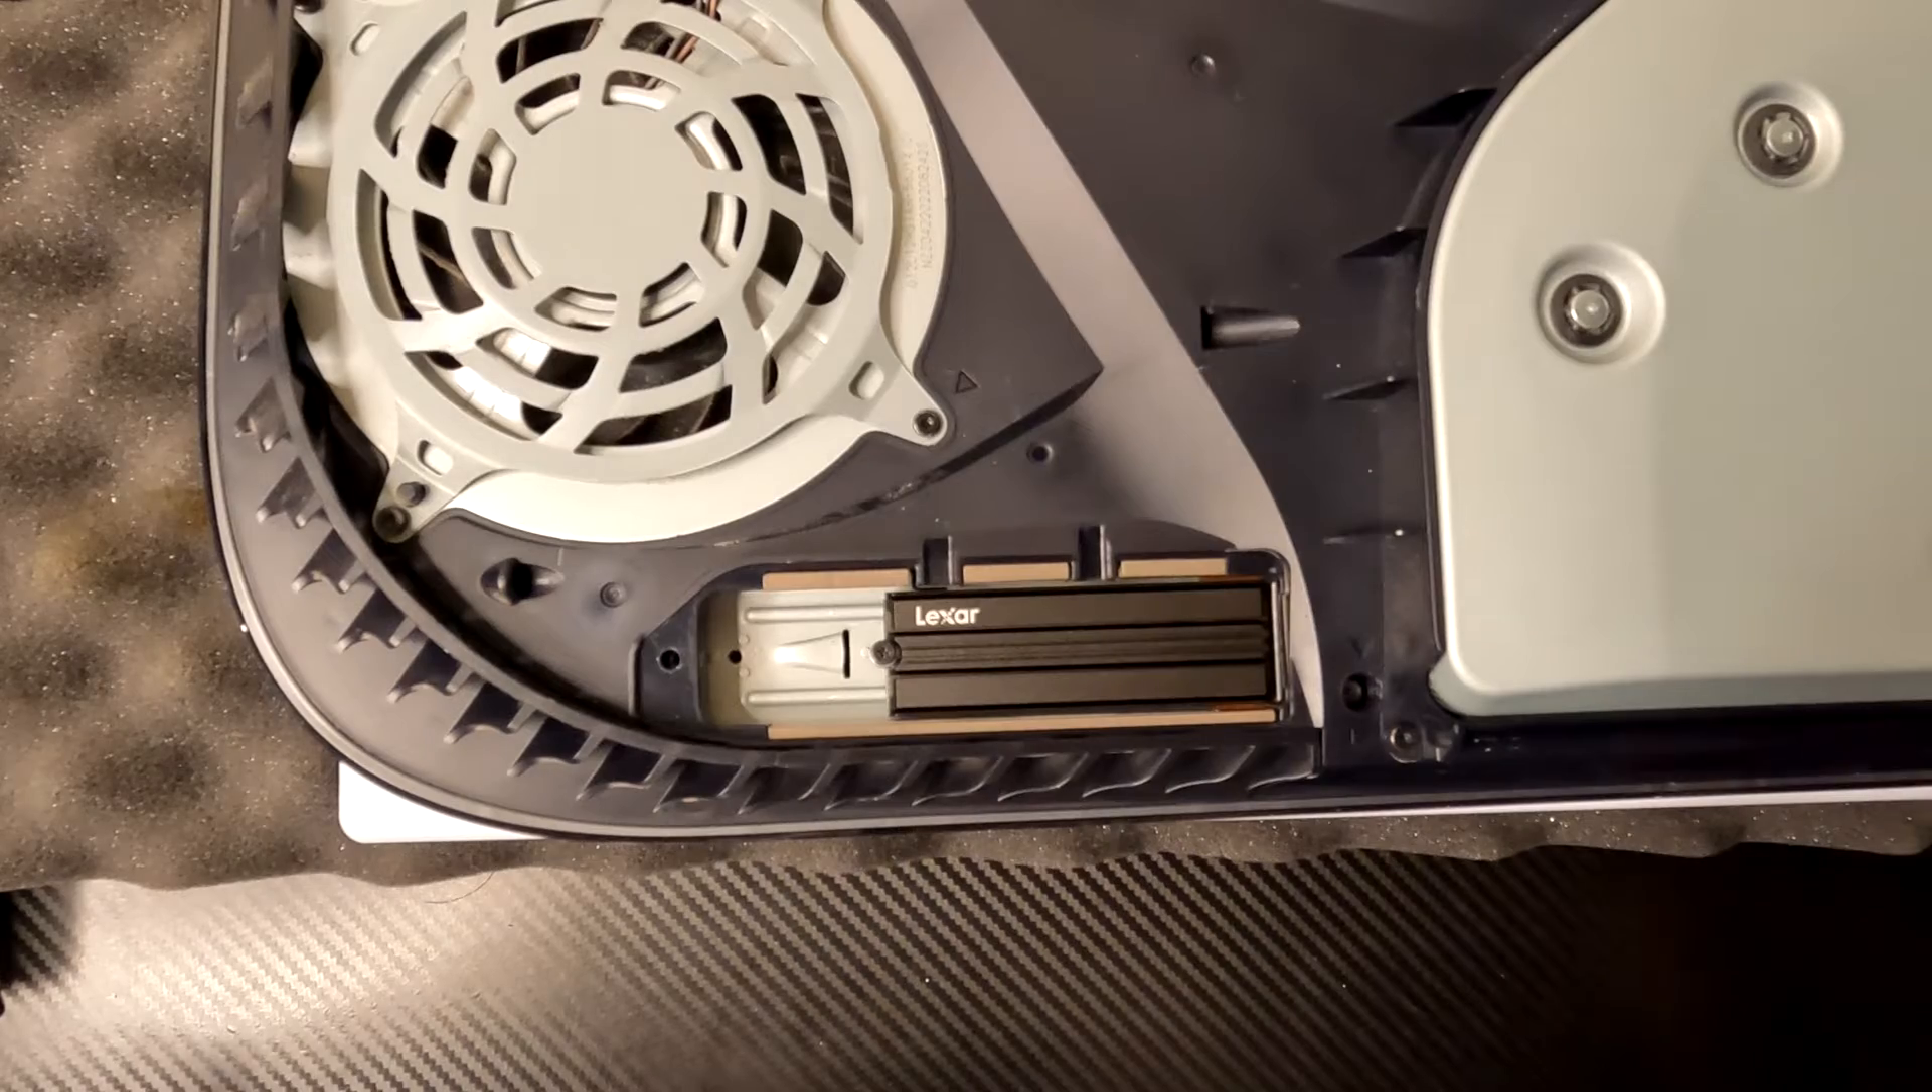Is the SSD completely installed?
Yes.